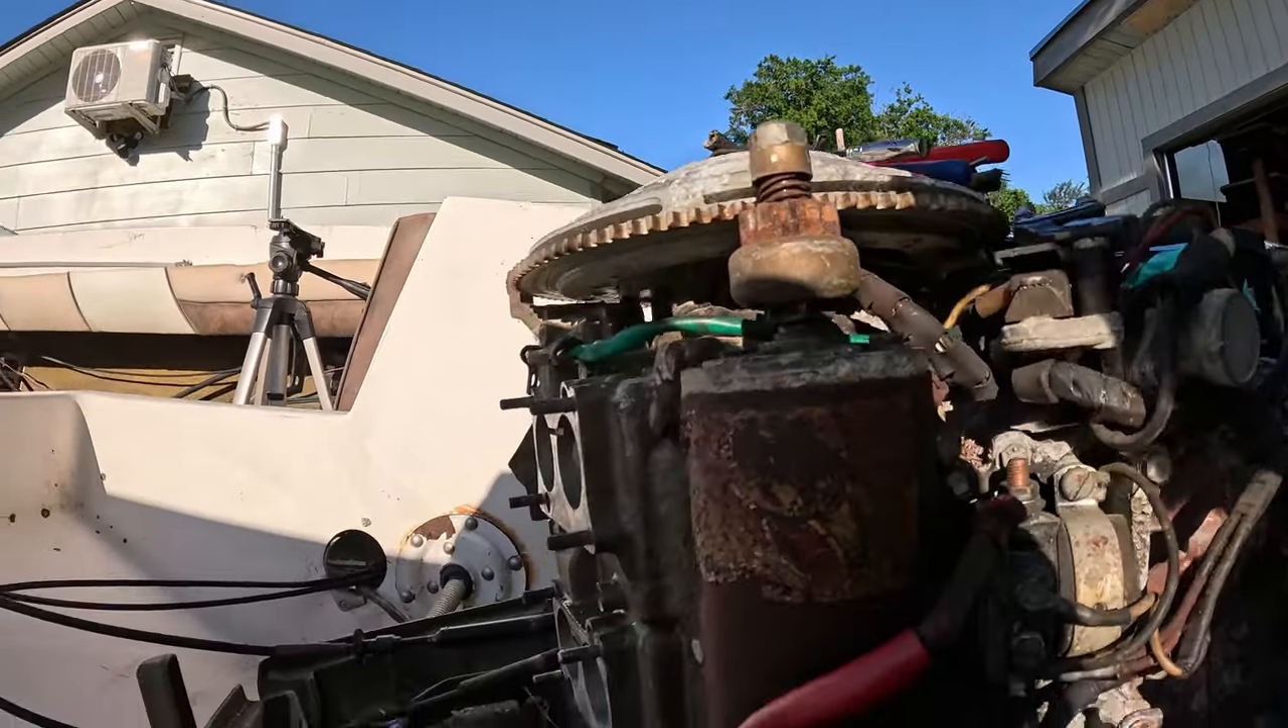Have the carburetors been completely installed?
No.